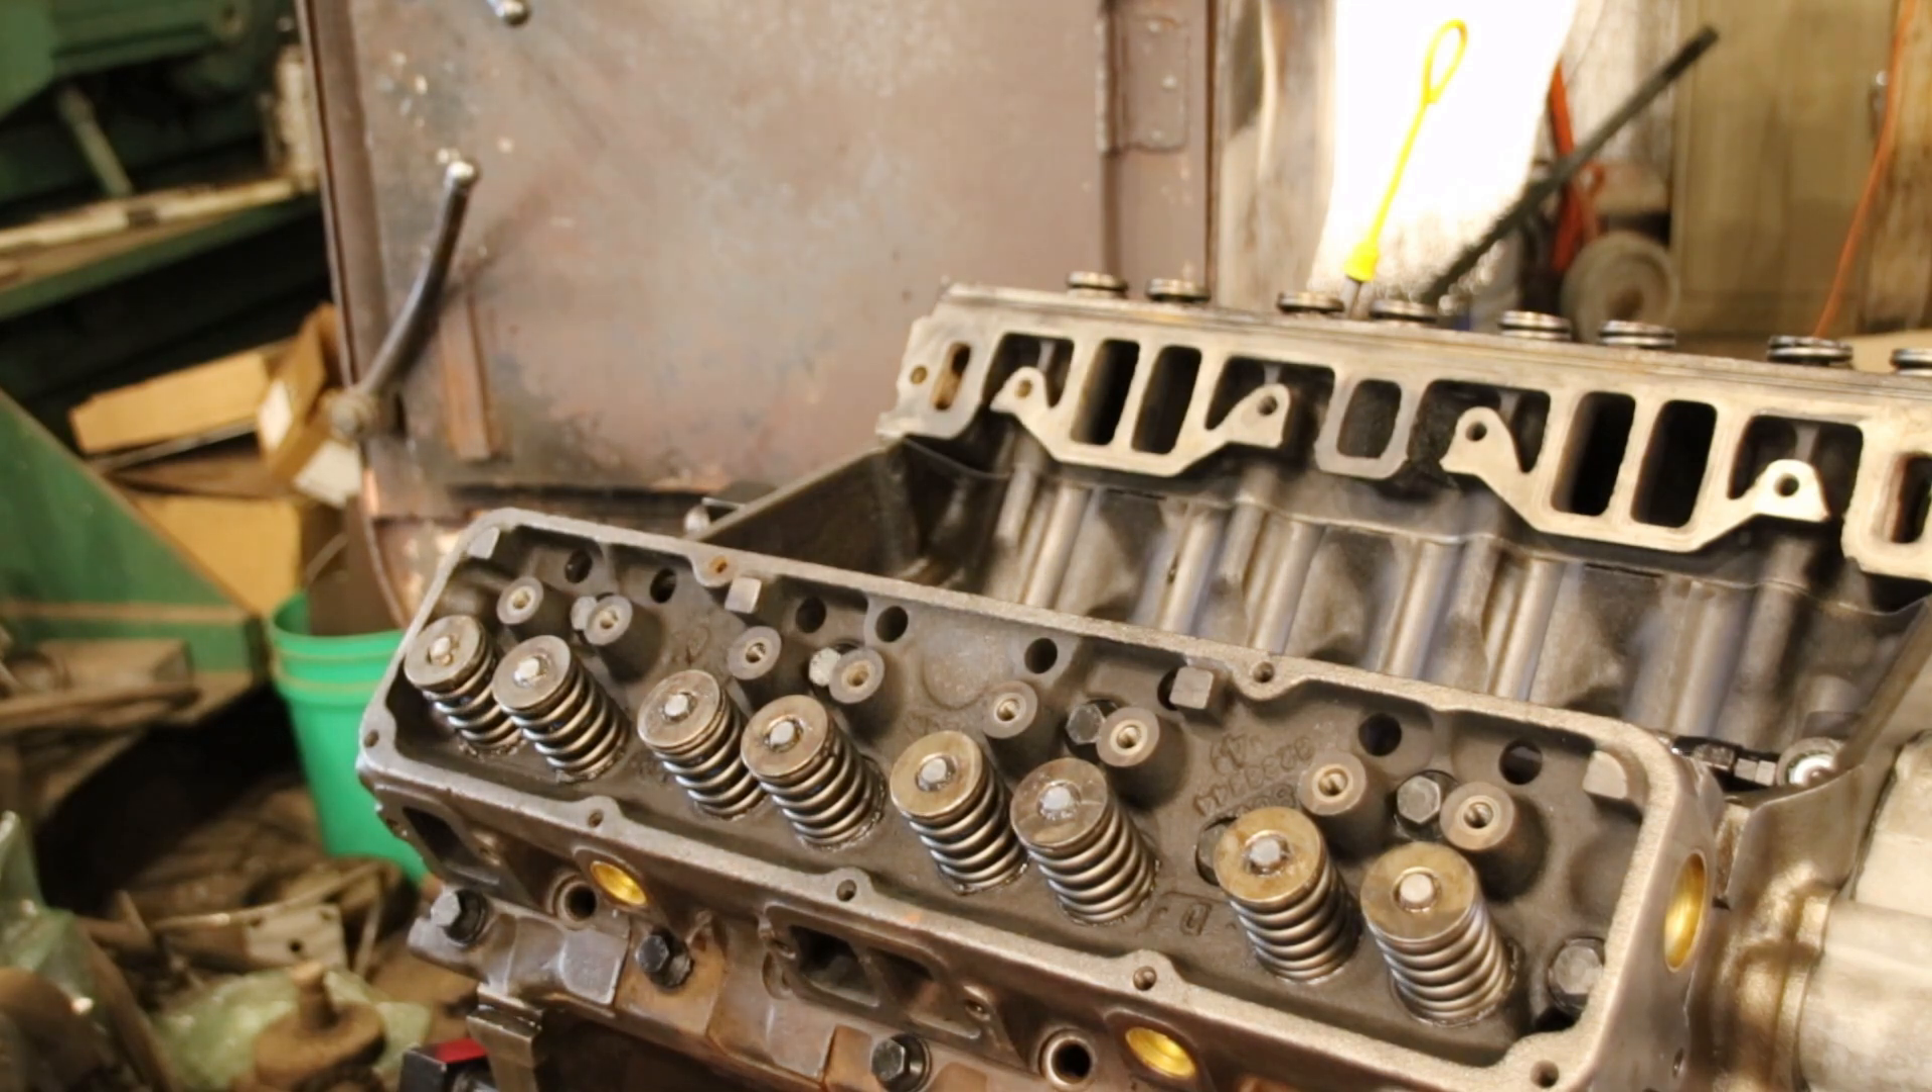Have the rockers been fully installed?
No.